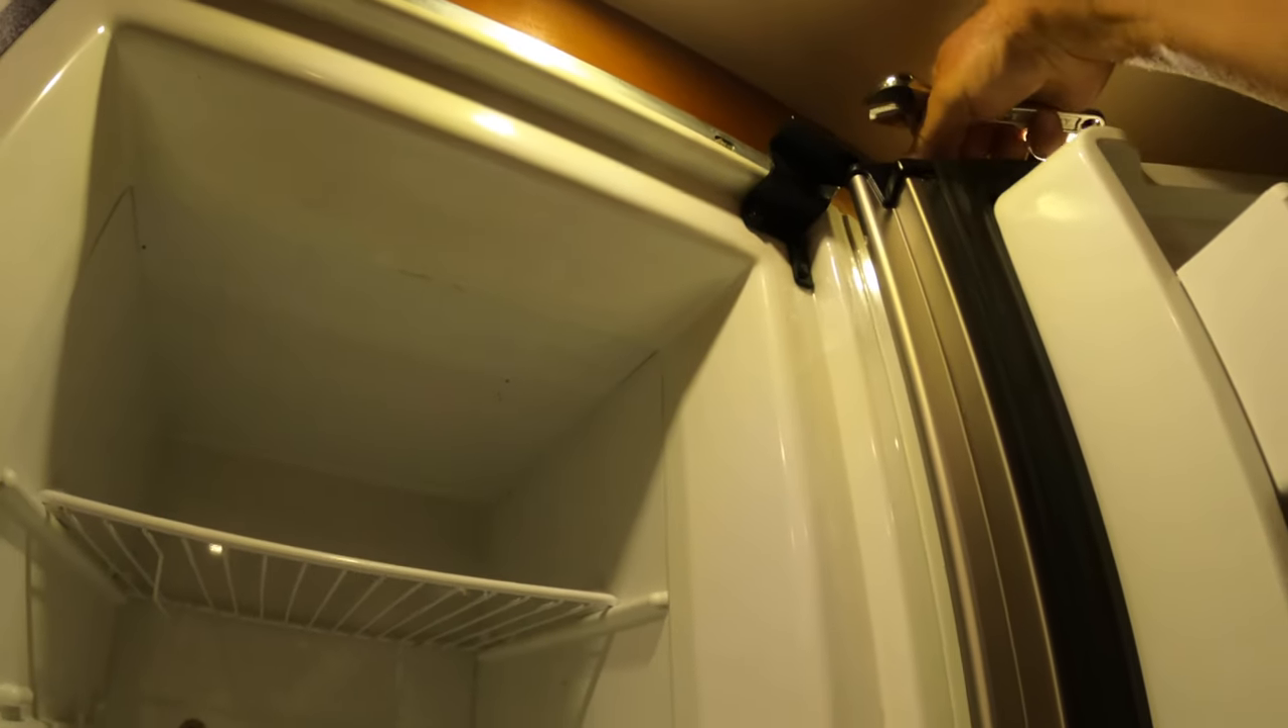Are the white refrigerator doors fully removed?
No.